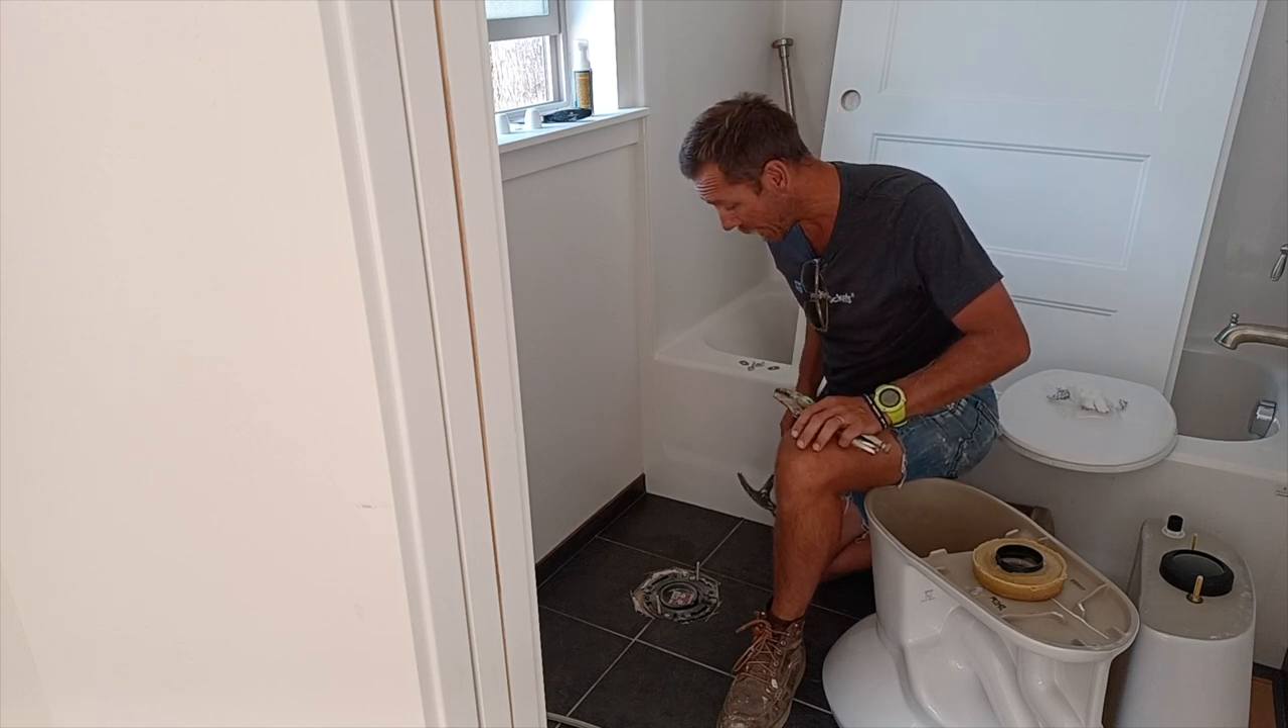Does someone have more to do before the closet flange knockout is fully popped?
Yes.